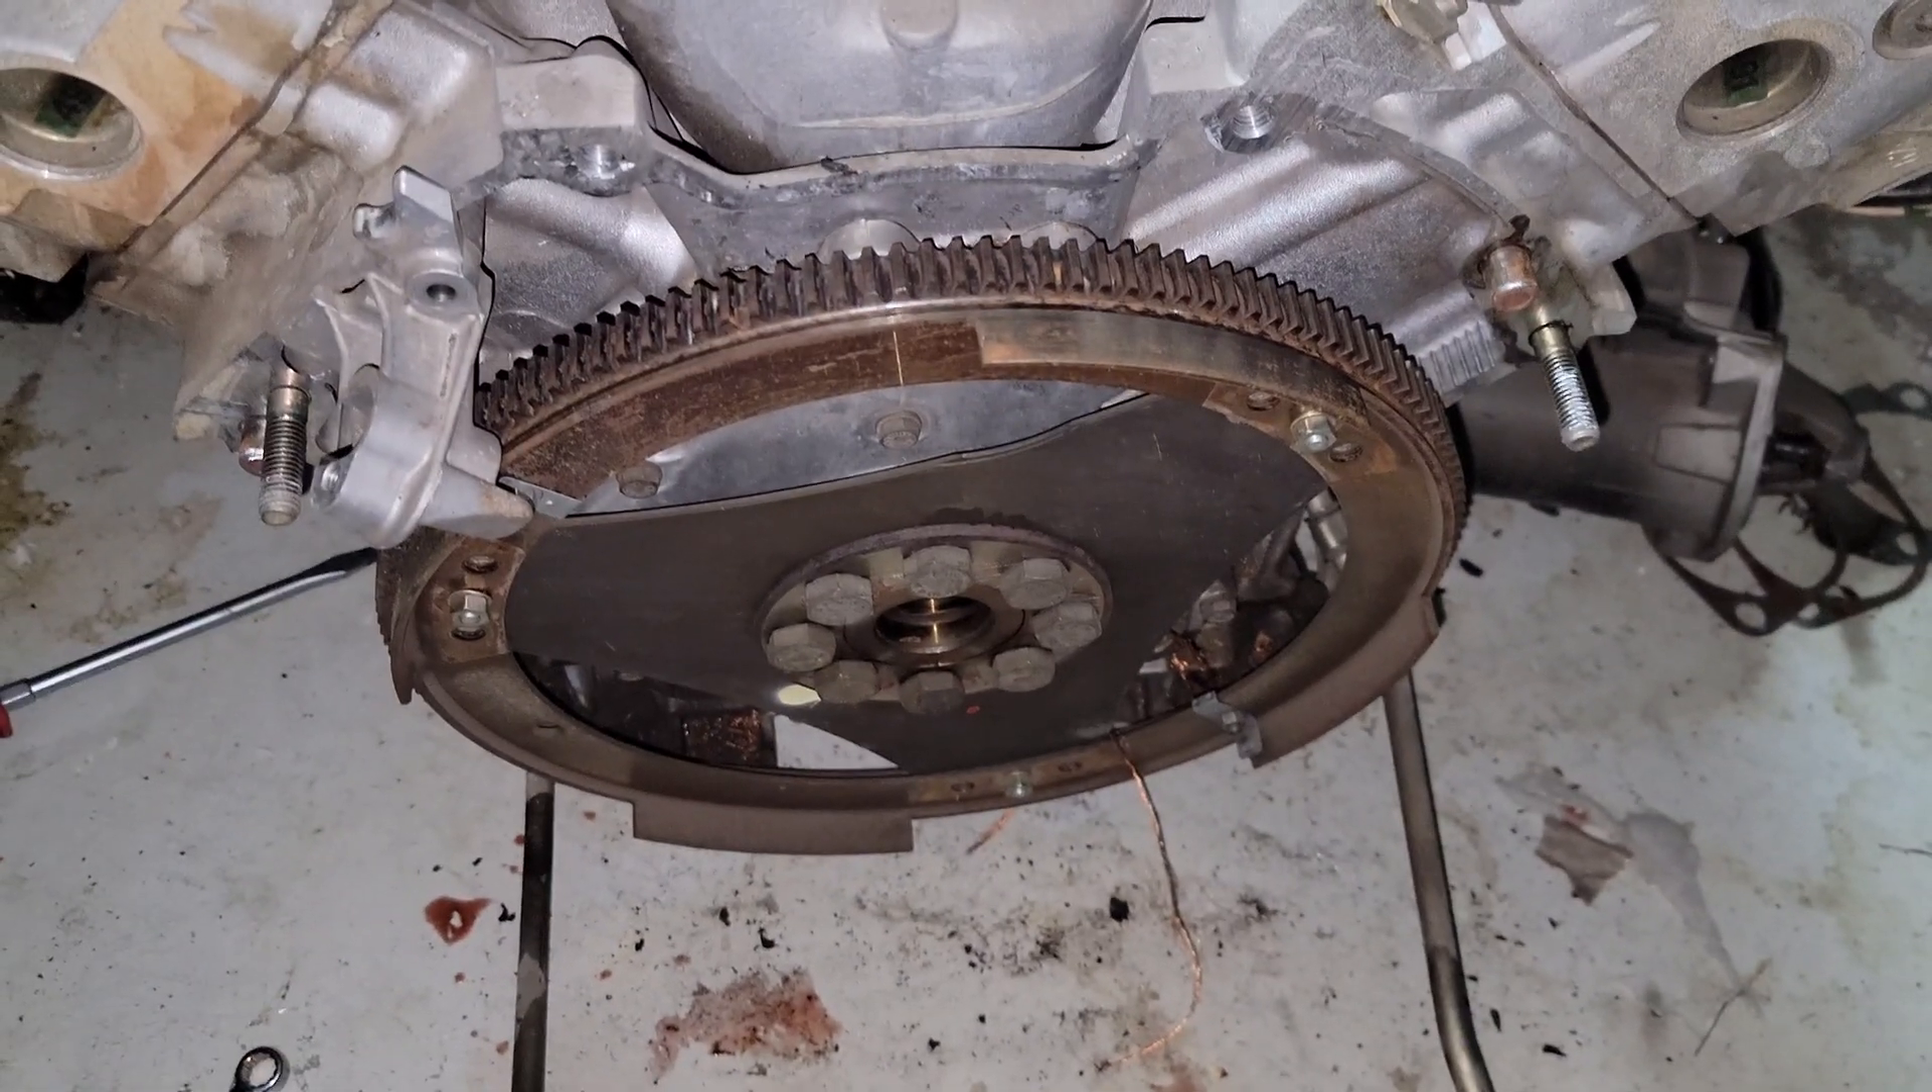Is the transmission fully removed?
Yes.